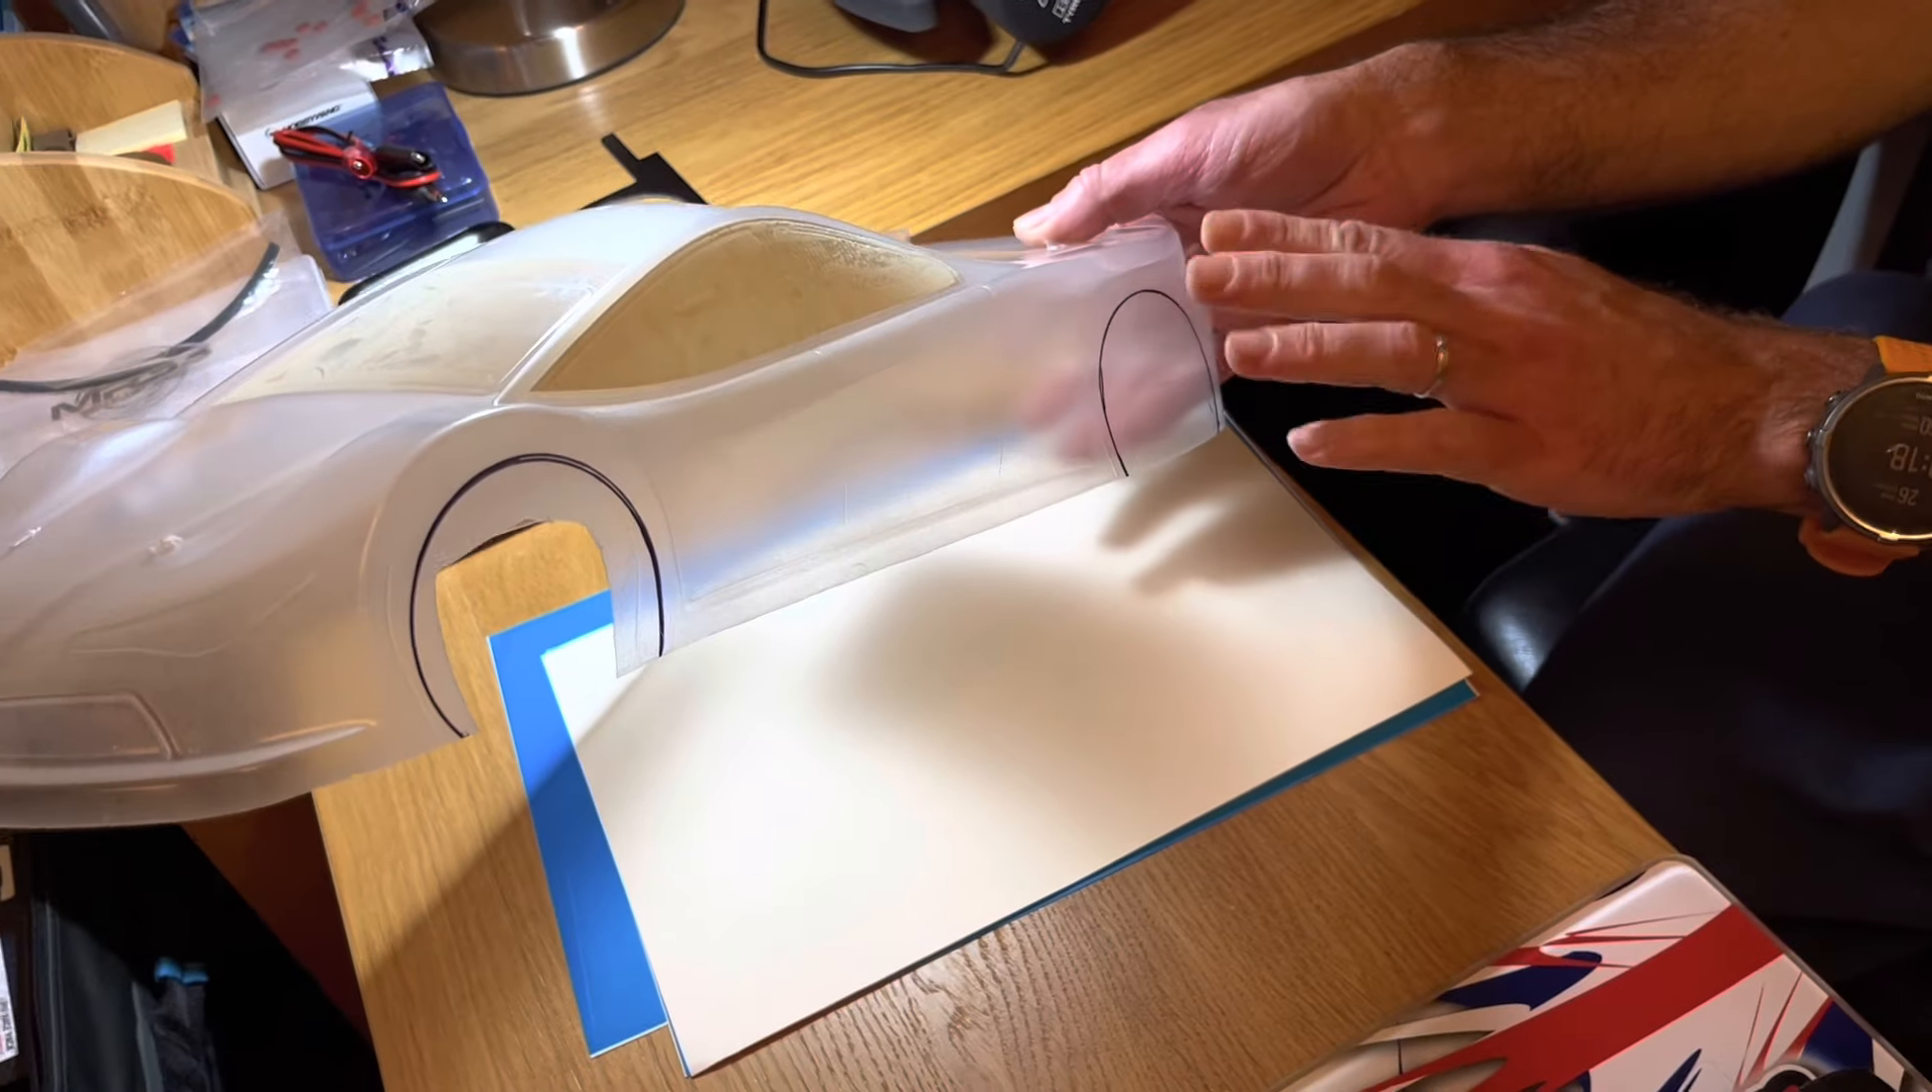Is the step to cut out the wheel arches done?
No.